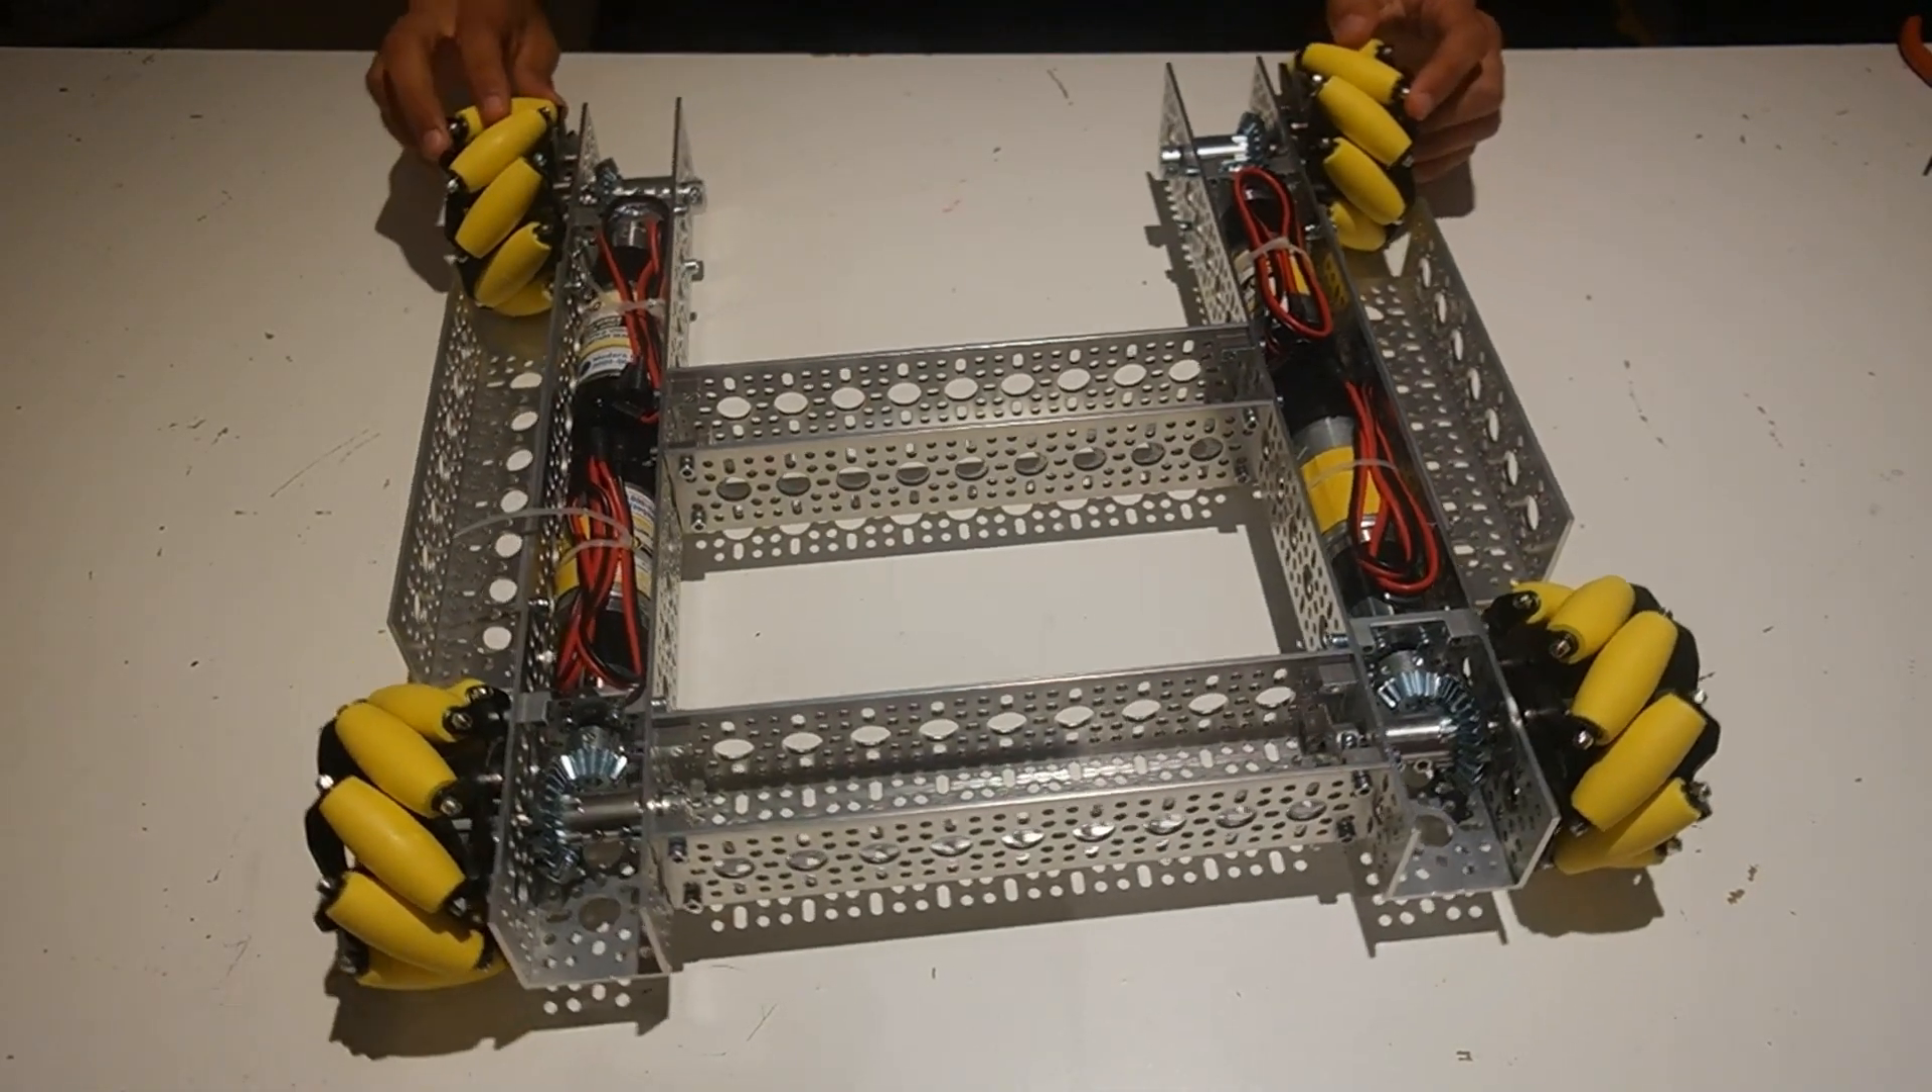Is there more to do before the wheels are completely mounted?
No.